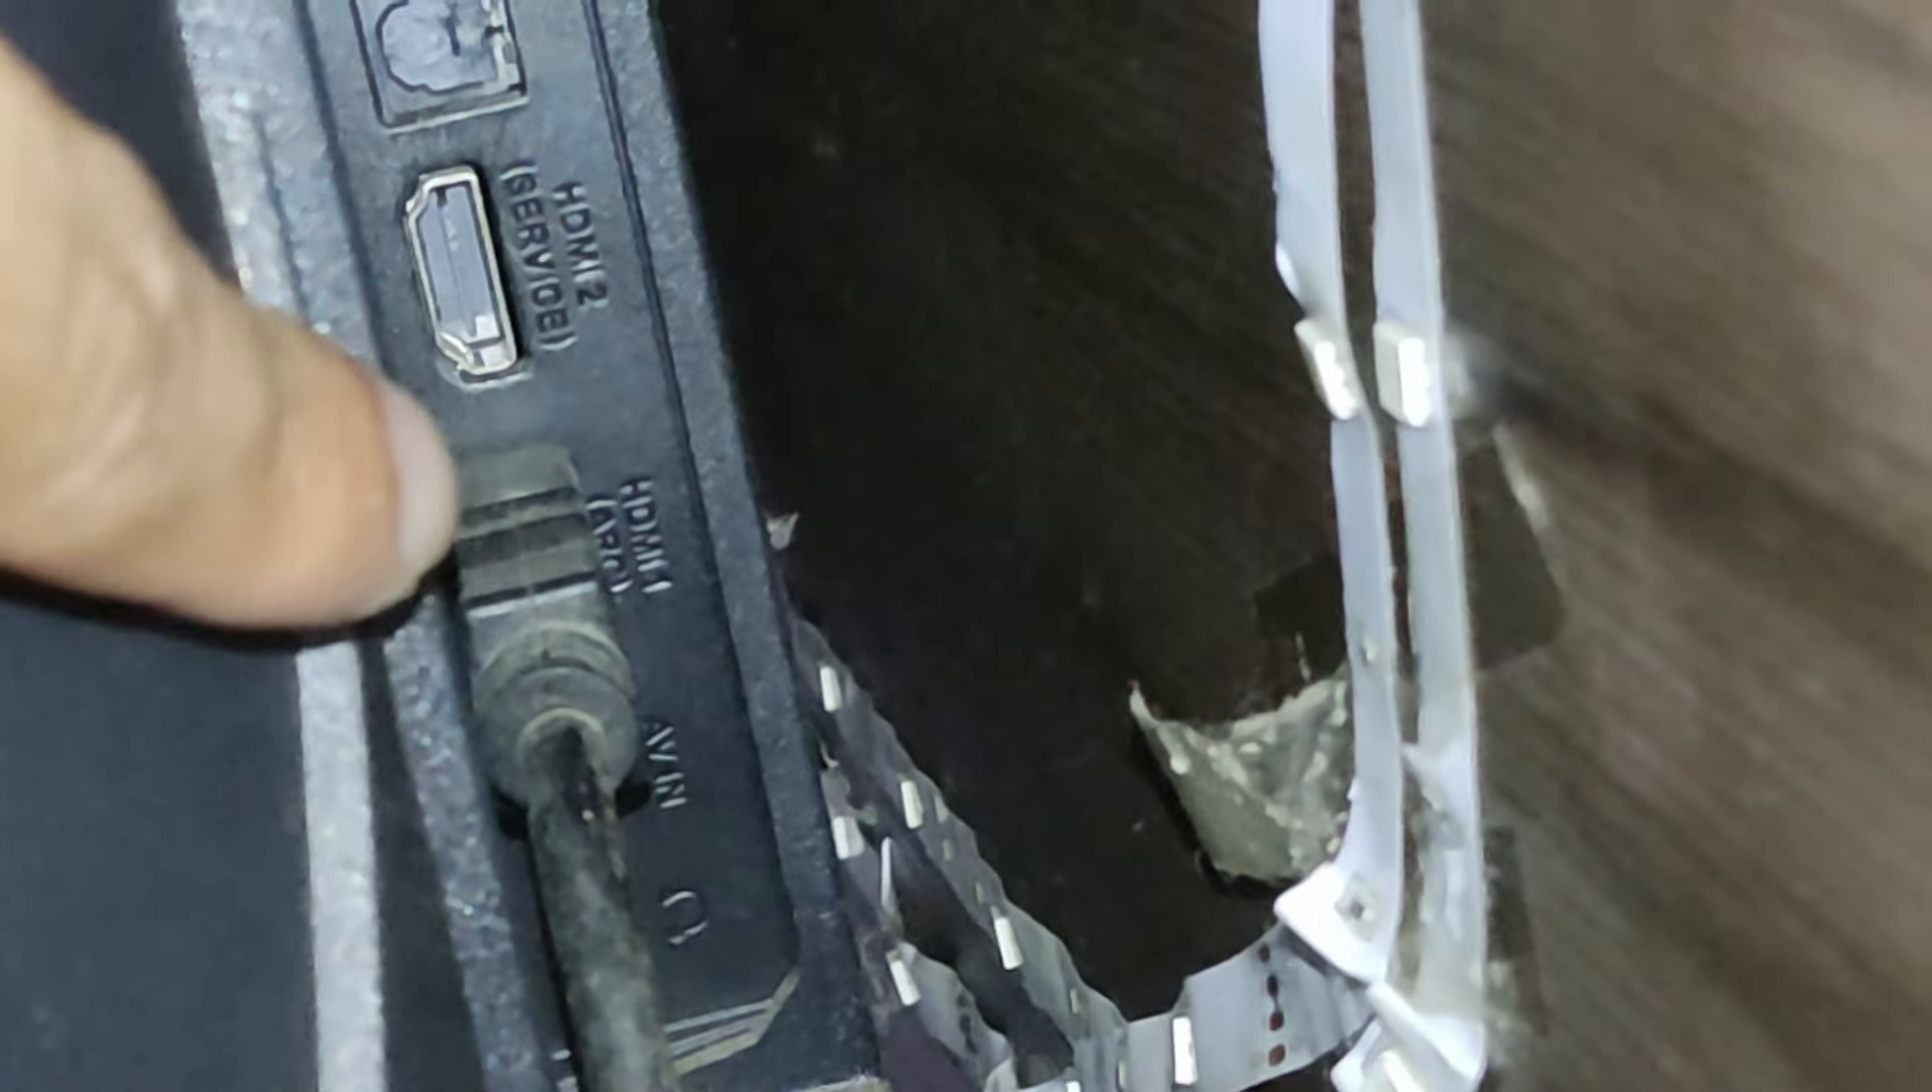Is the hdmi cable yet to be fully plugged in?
No.